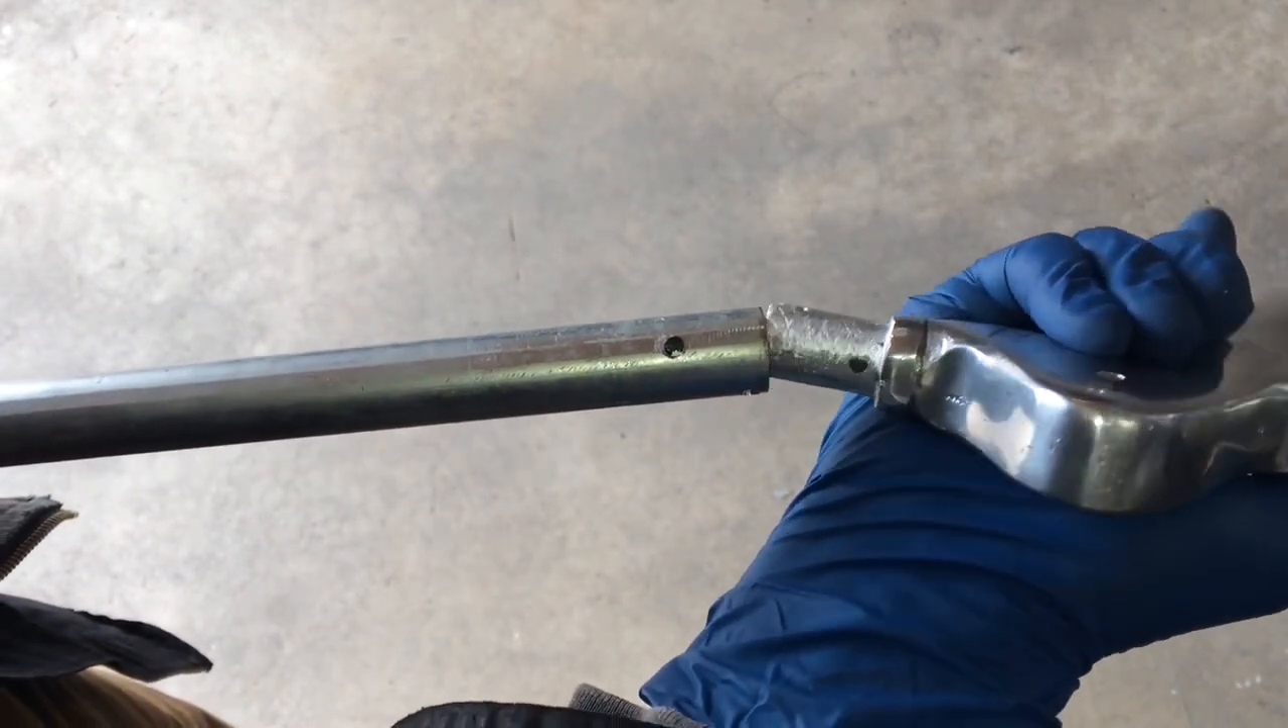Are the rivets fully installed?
No.